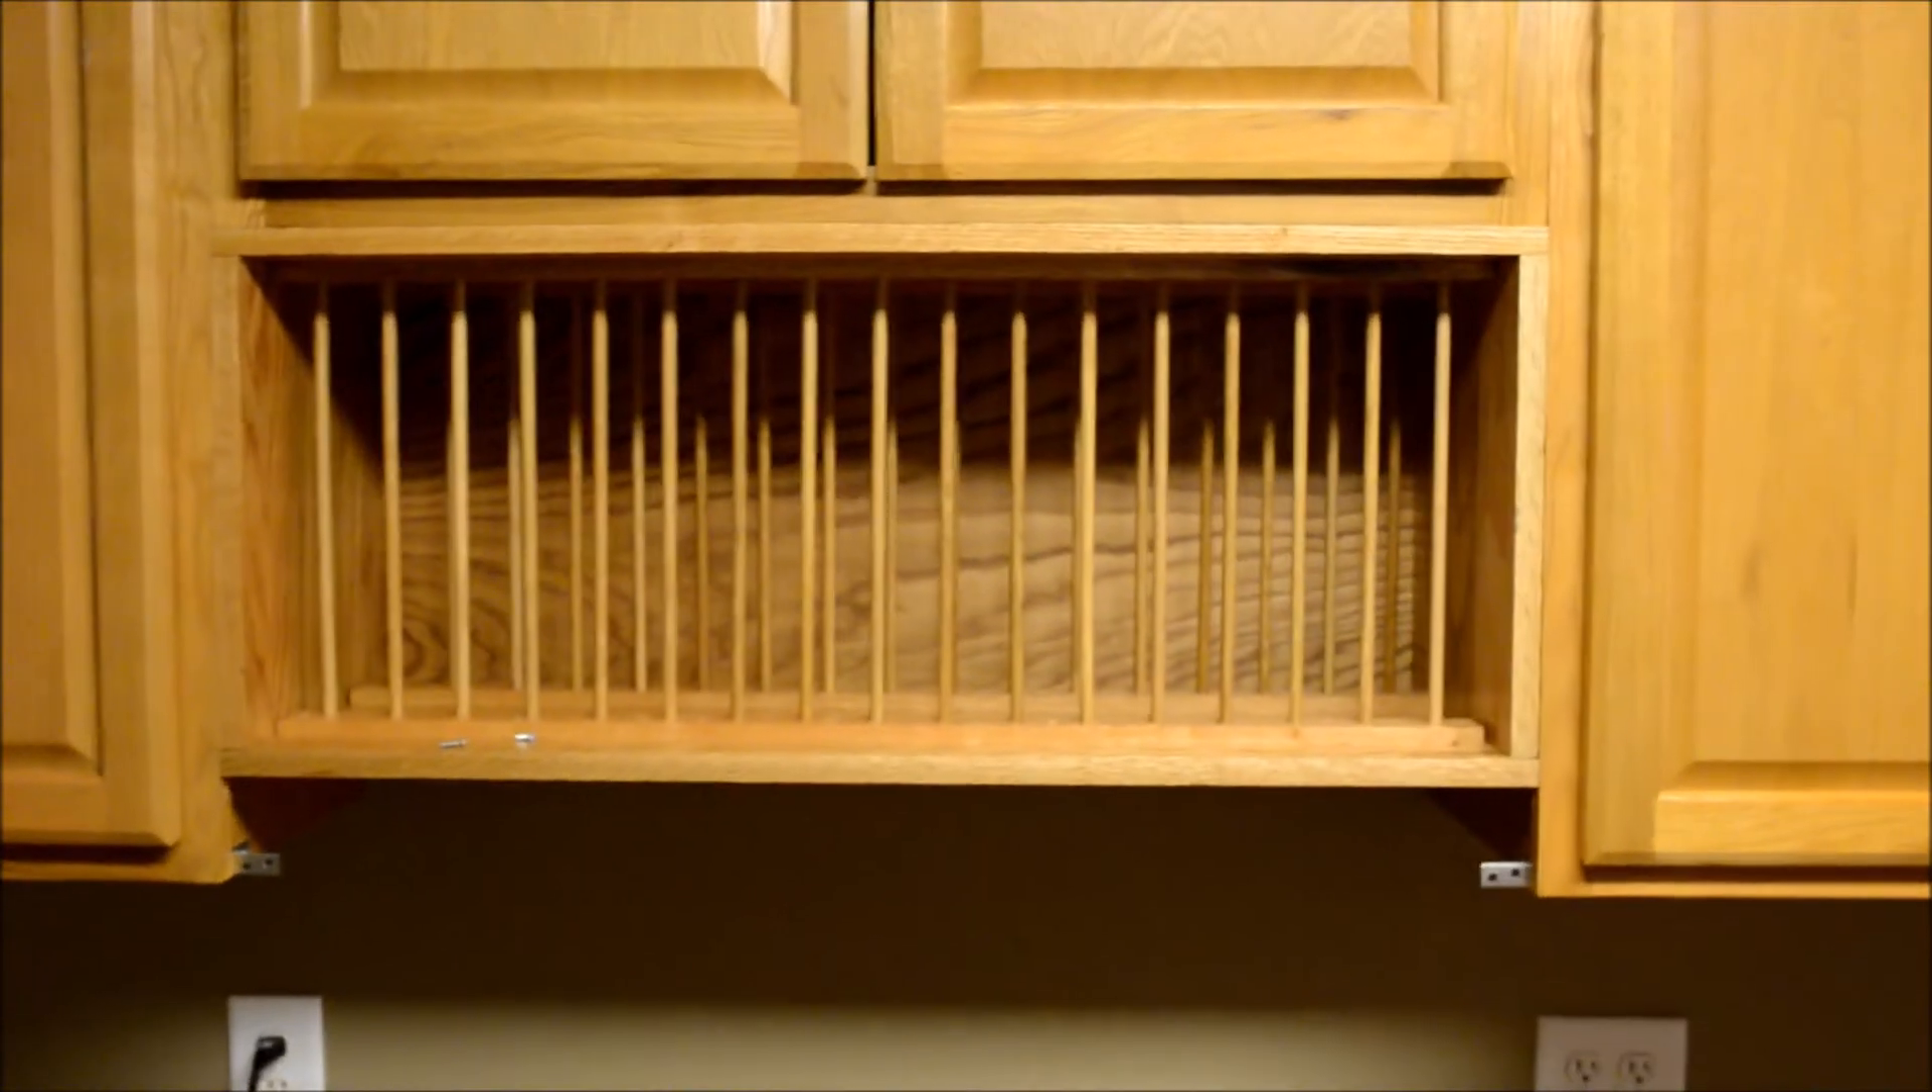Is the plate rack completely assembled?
Yes.